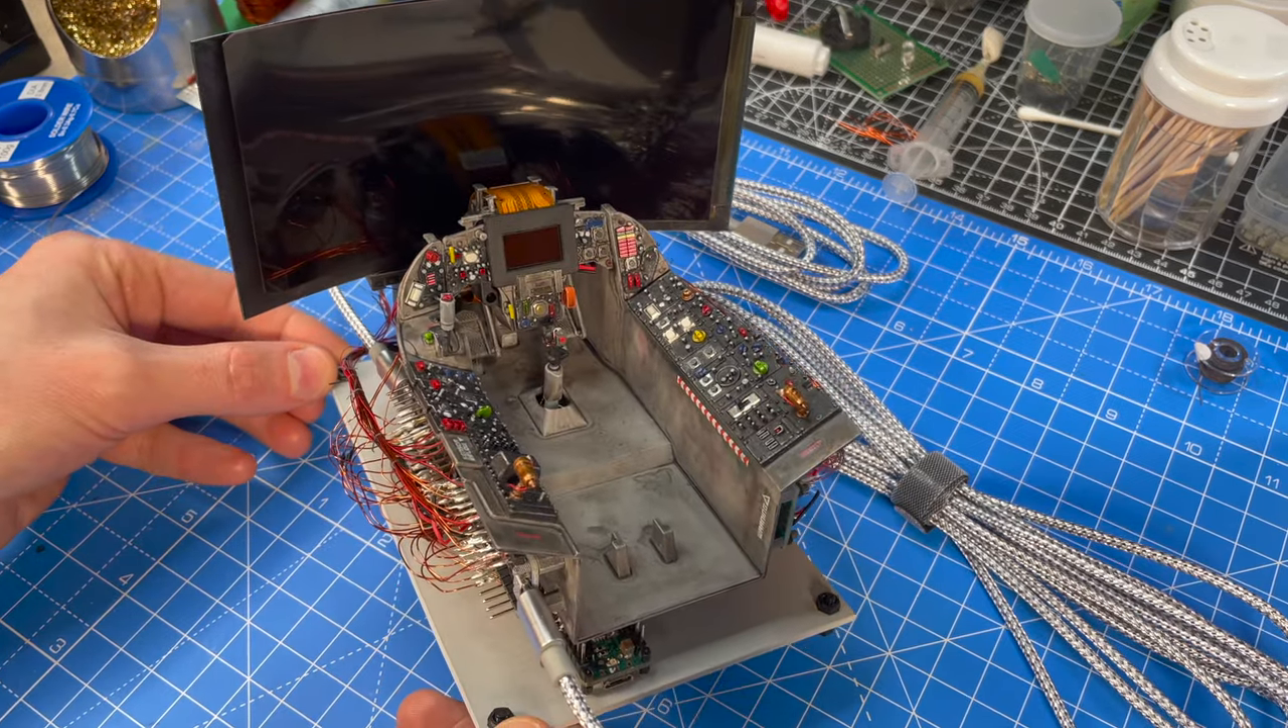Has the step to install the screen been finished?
Yes.